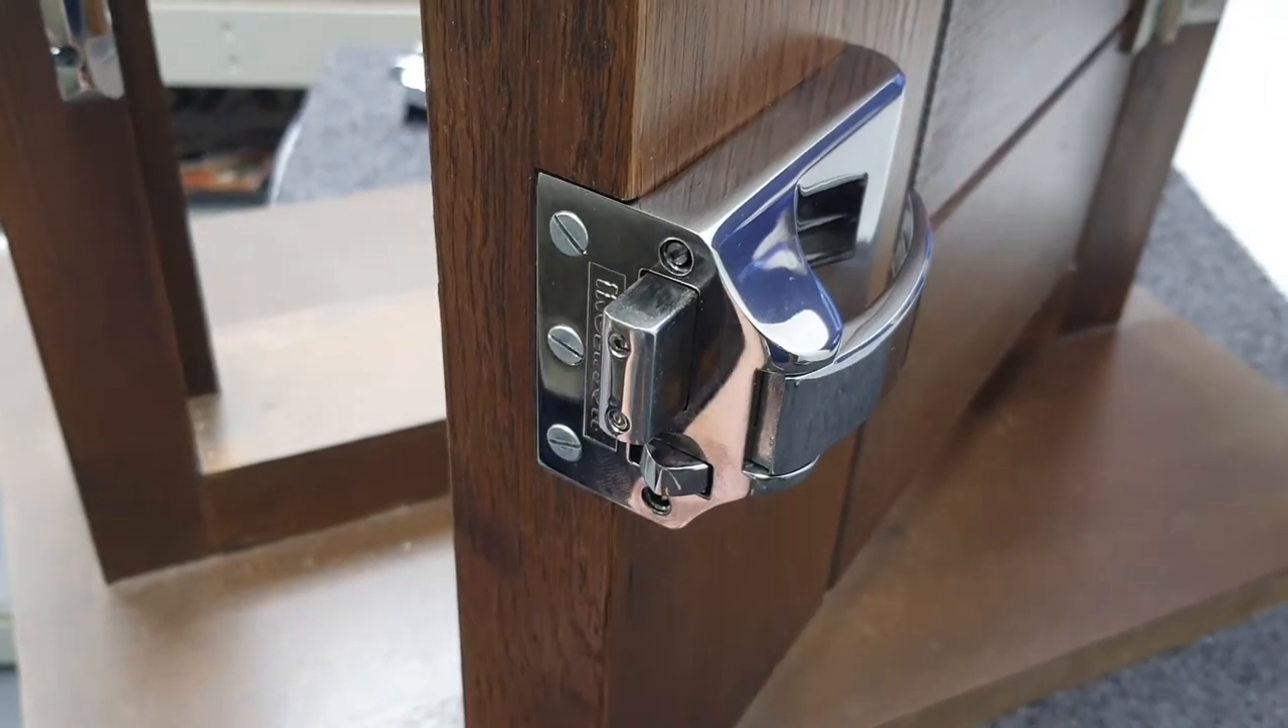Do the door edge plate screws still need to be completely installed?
No.